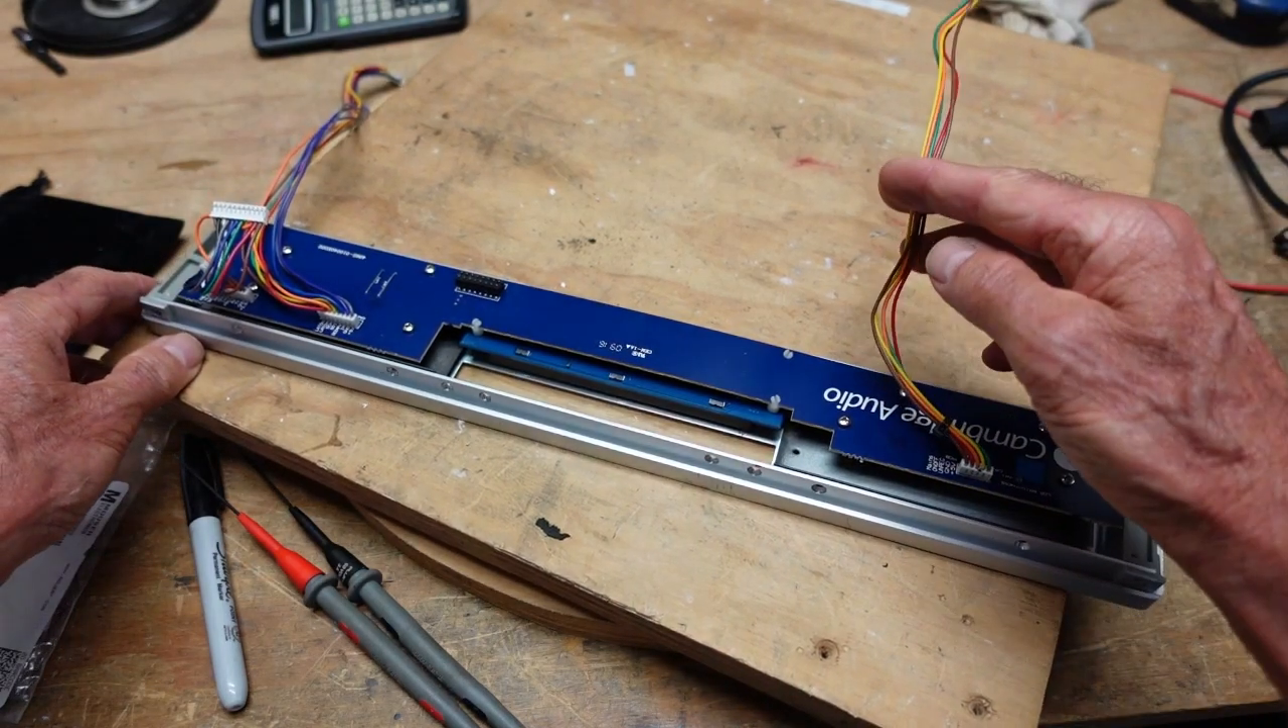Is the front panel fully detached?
Yes.